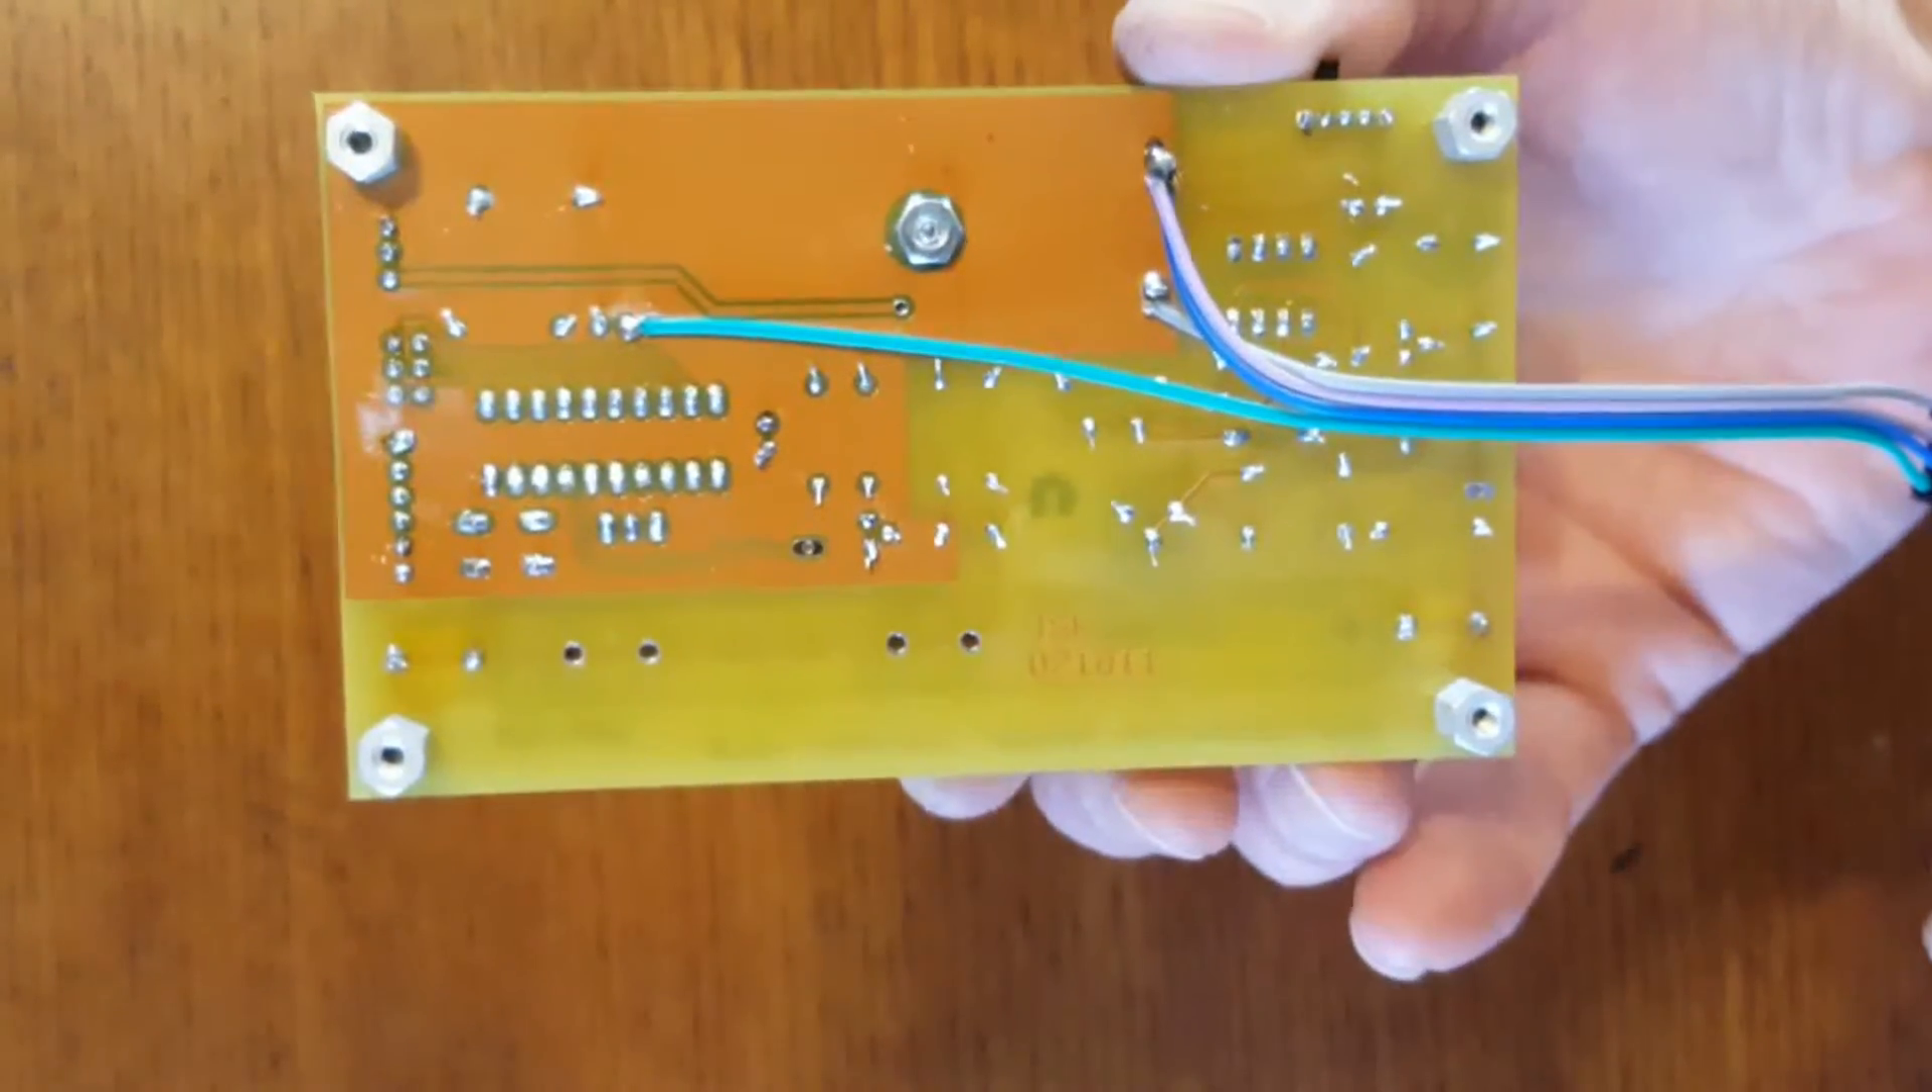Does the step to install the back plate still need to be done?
Yes.